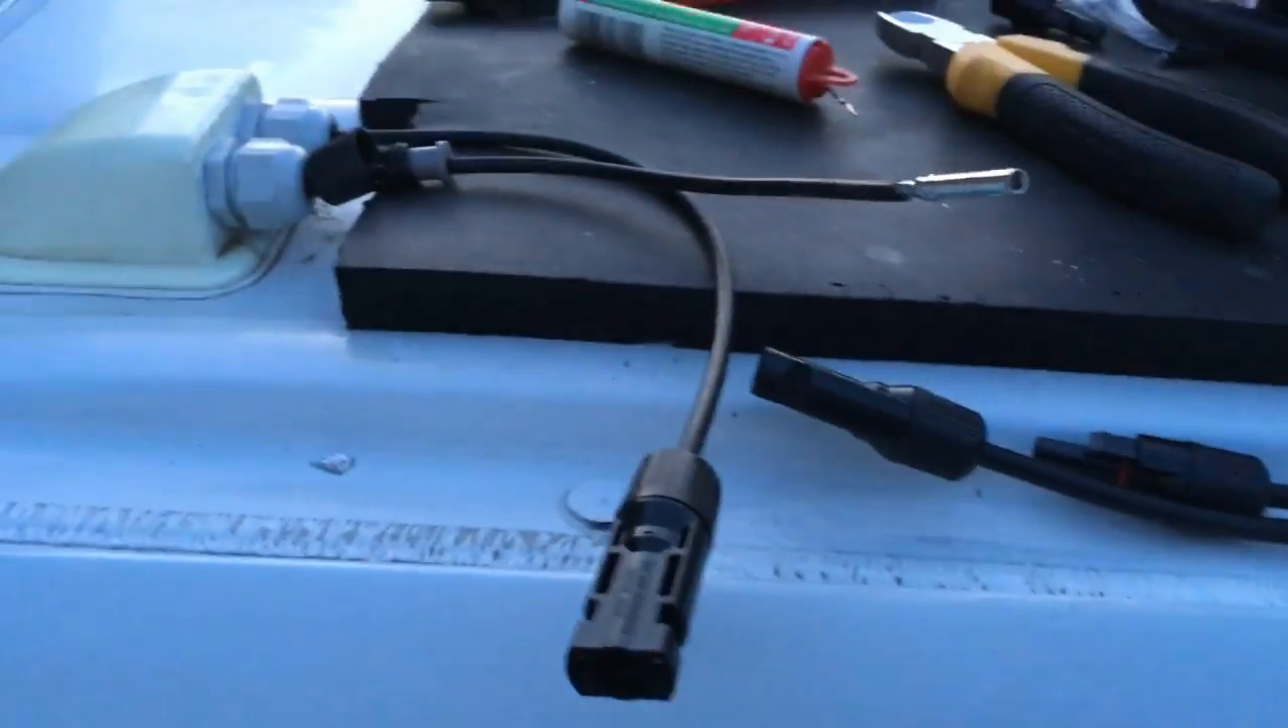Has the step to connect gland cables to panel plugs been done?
No.